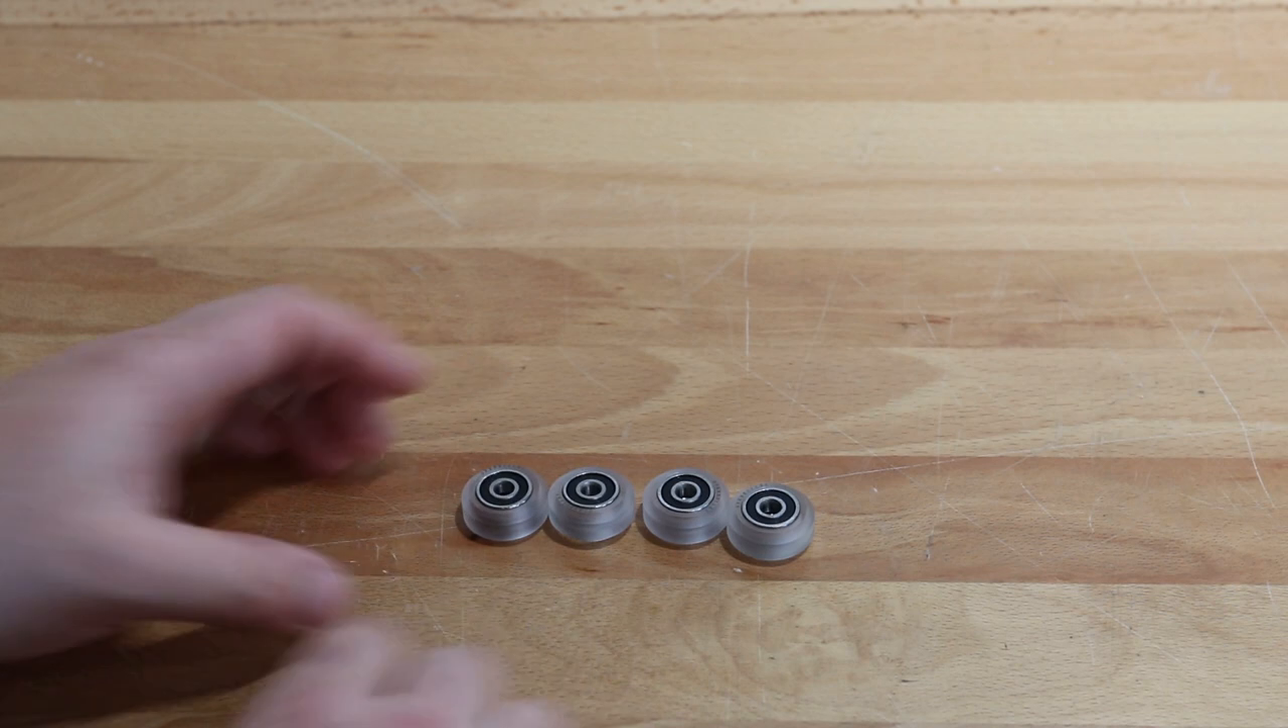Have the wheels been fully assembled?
Yes.